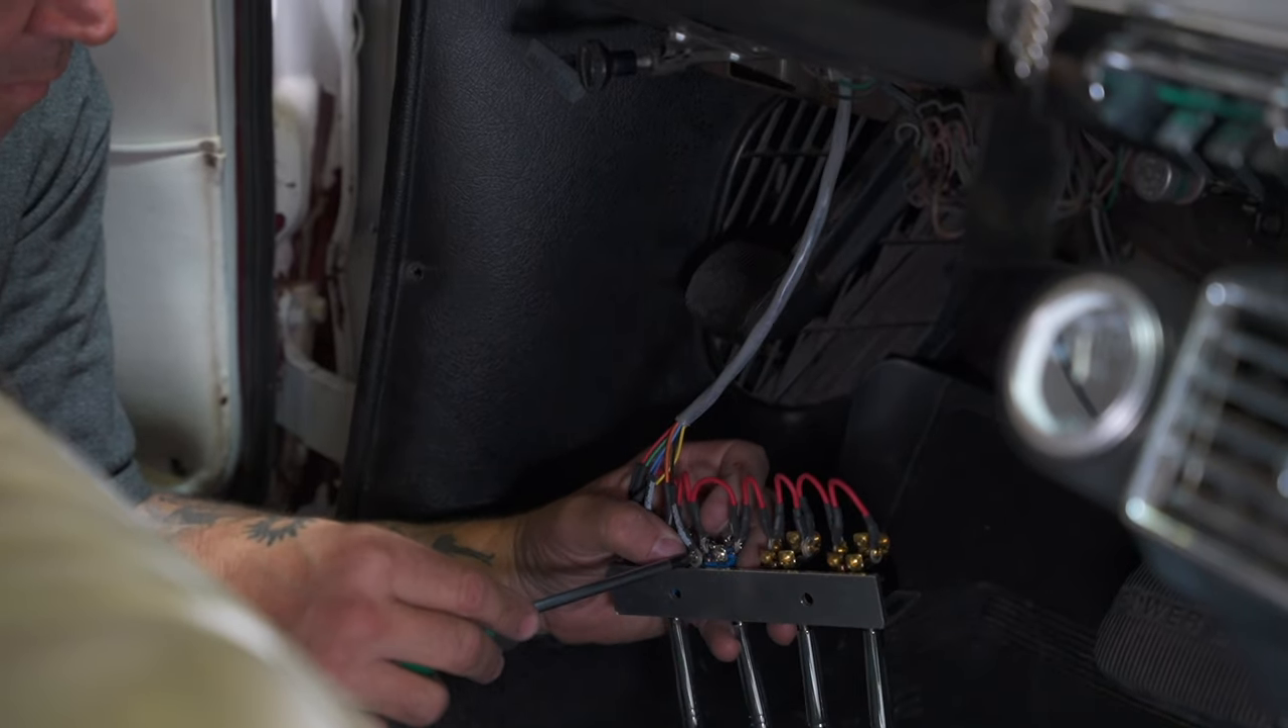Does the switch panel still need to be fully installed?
Yes.